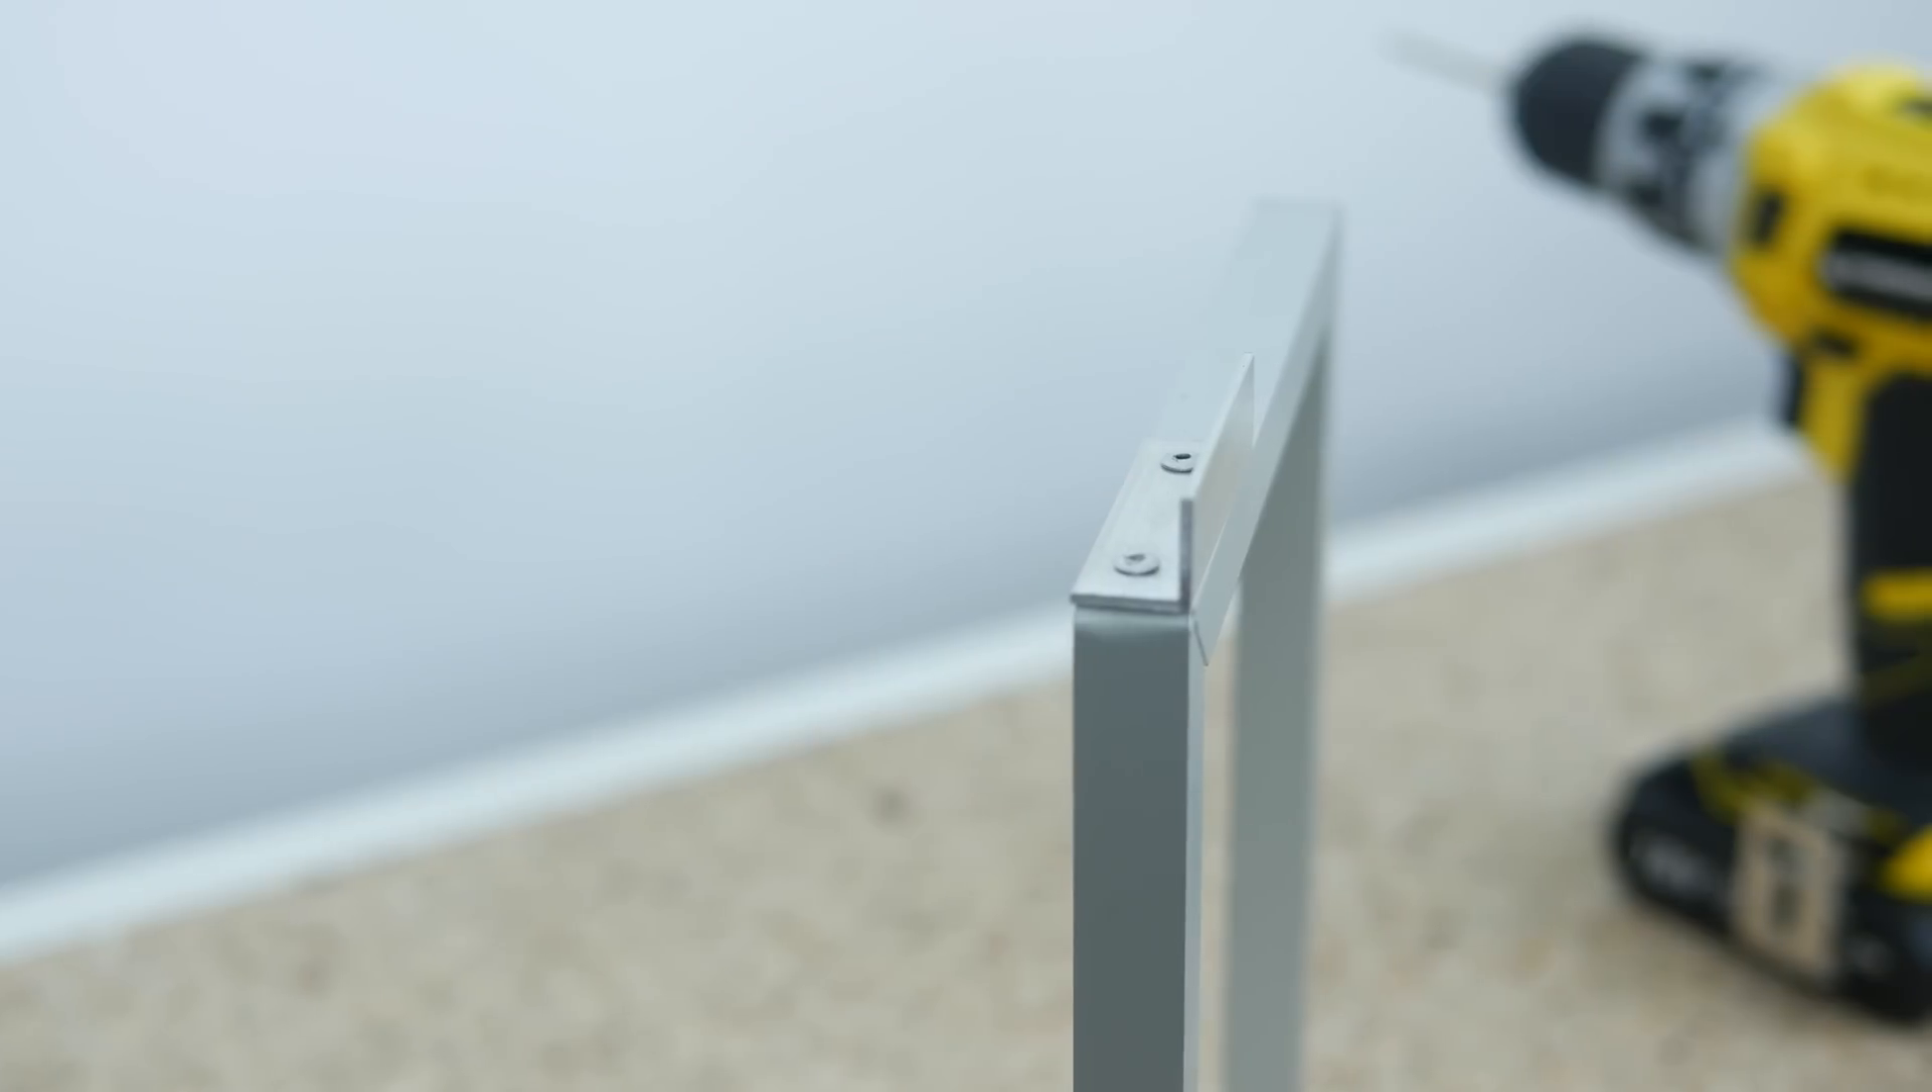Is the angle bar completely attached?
Yes.